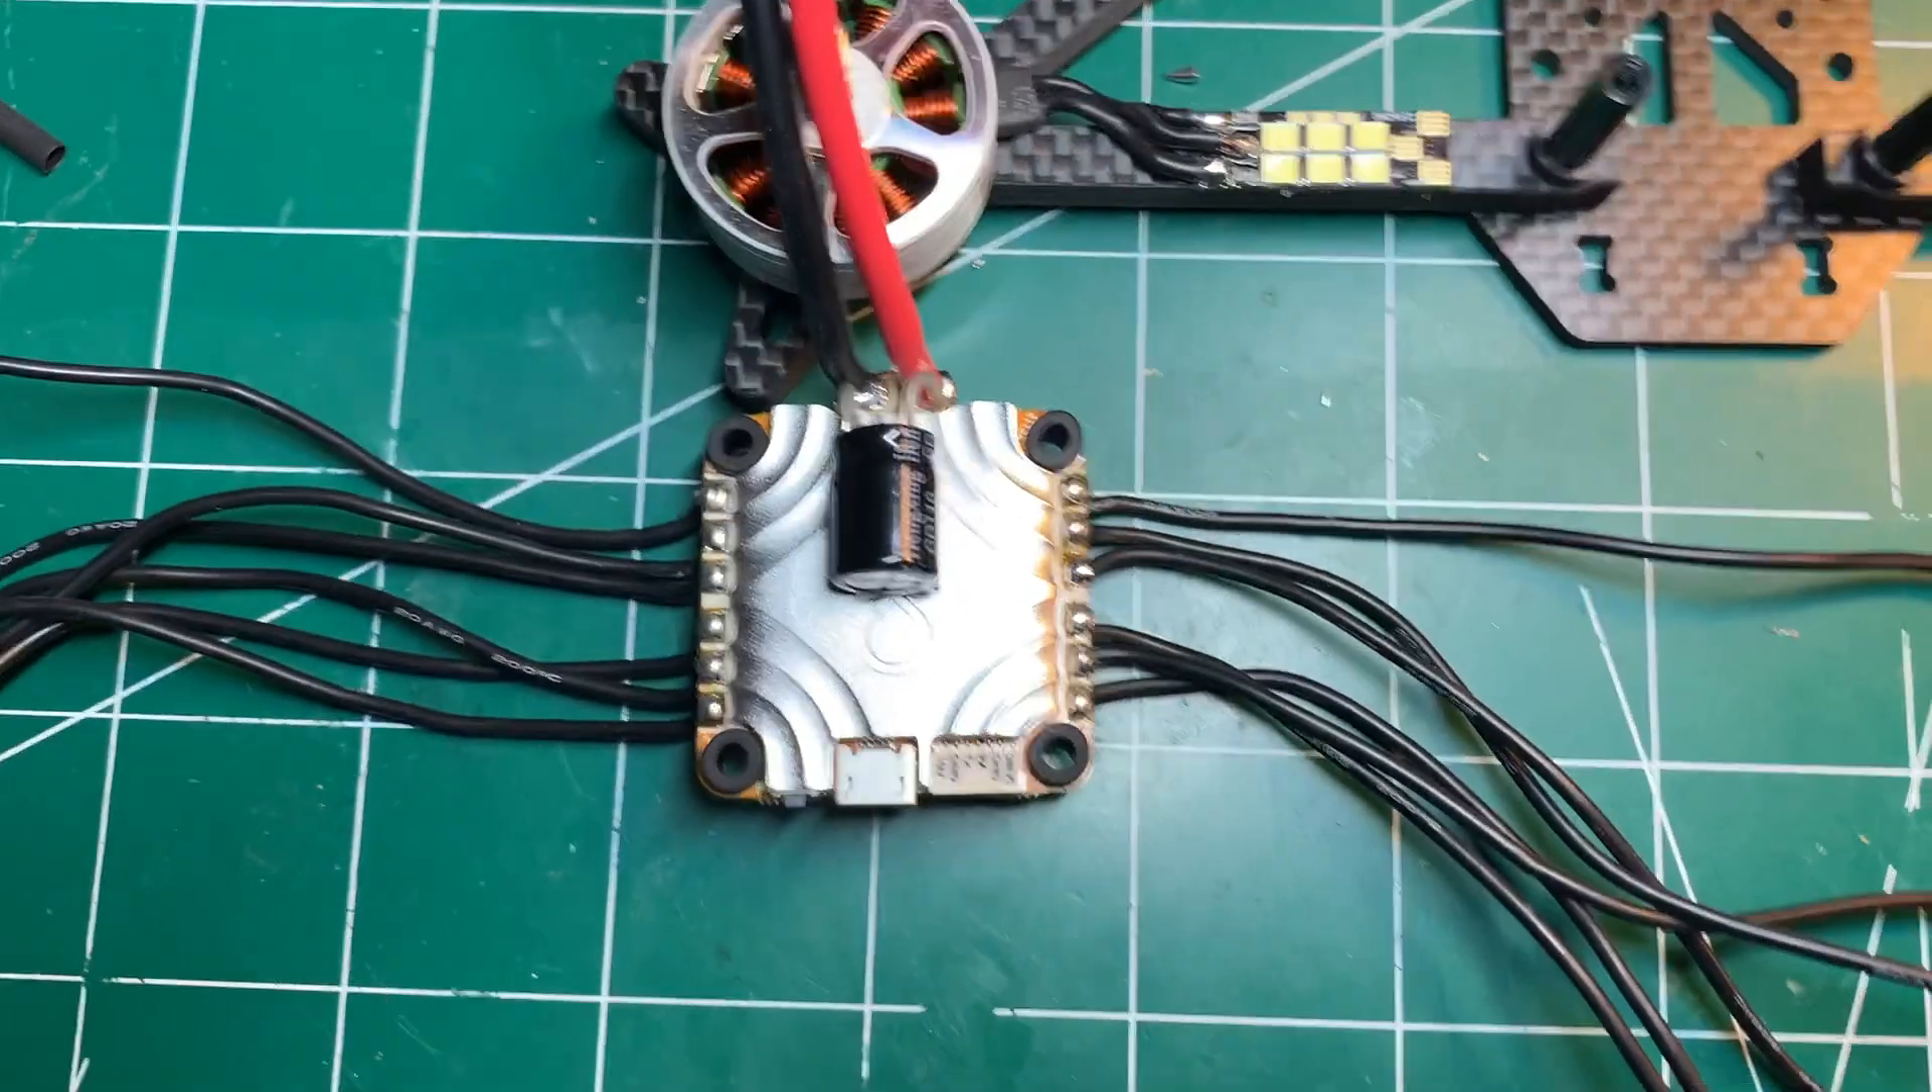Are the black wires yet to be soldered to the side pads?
No.